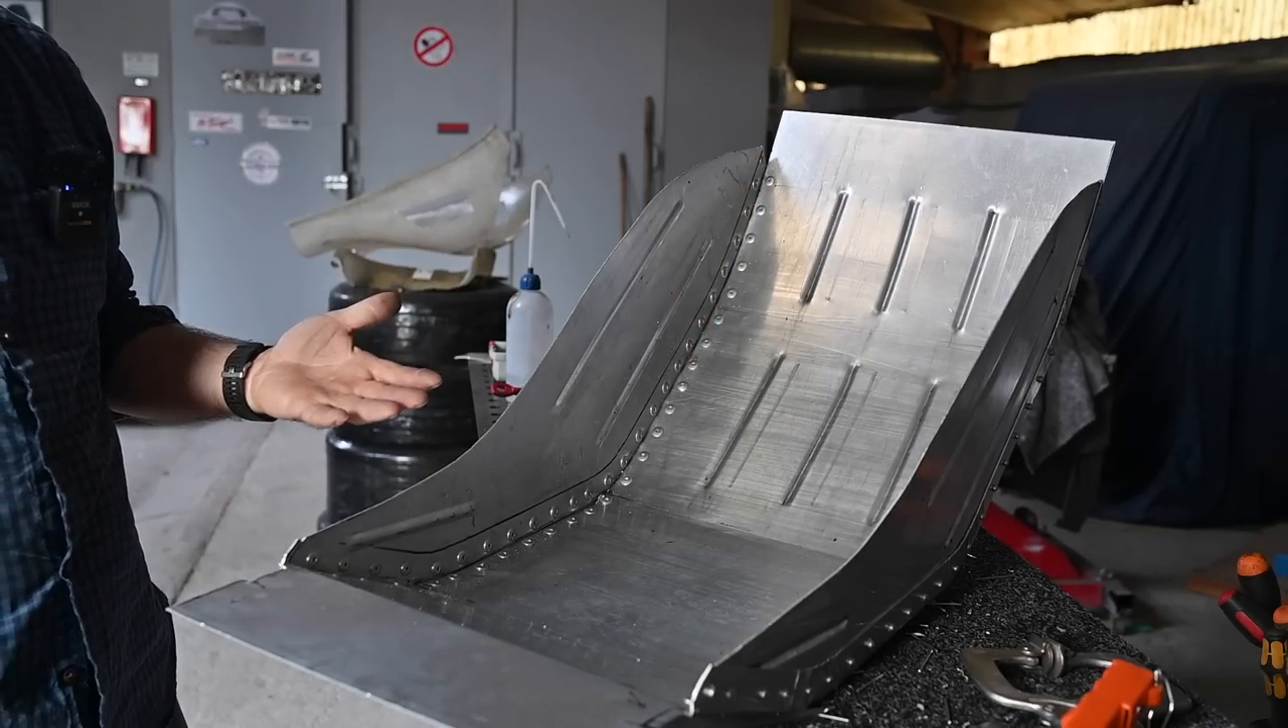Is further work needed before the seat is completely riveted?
No.